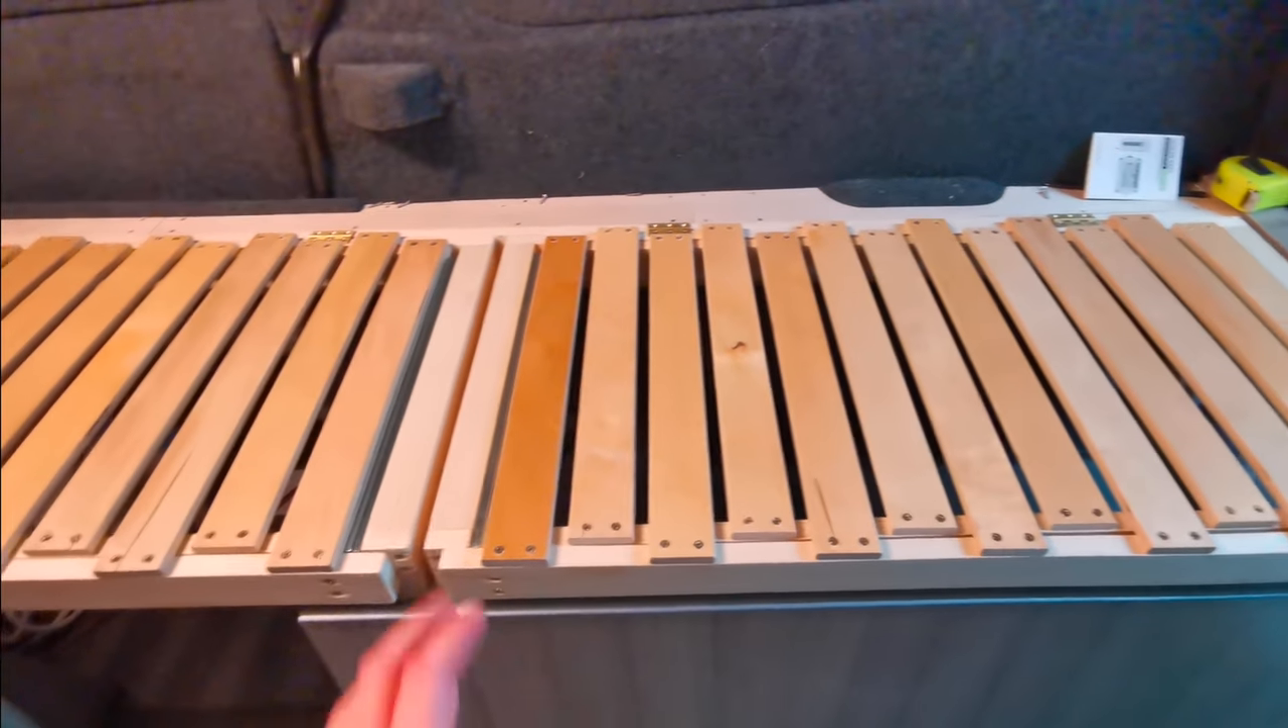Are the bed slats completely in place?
Yes.